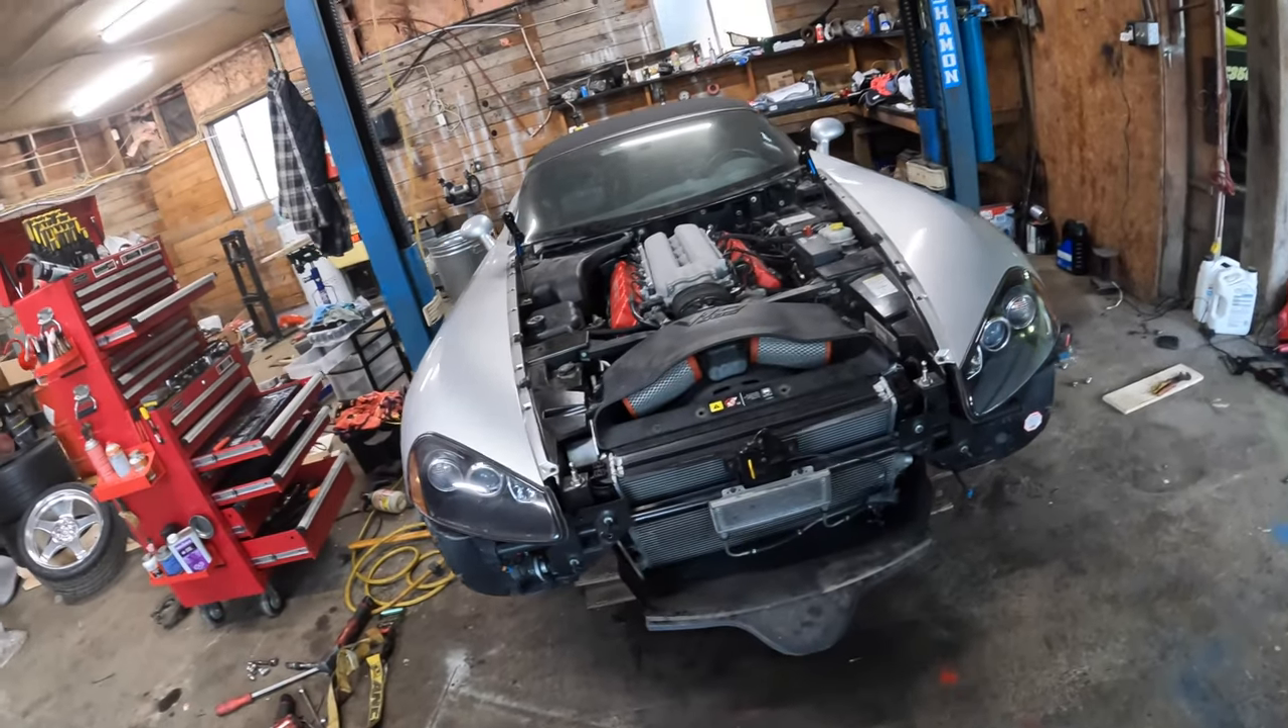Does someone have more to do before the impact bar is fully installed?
Yes.